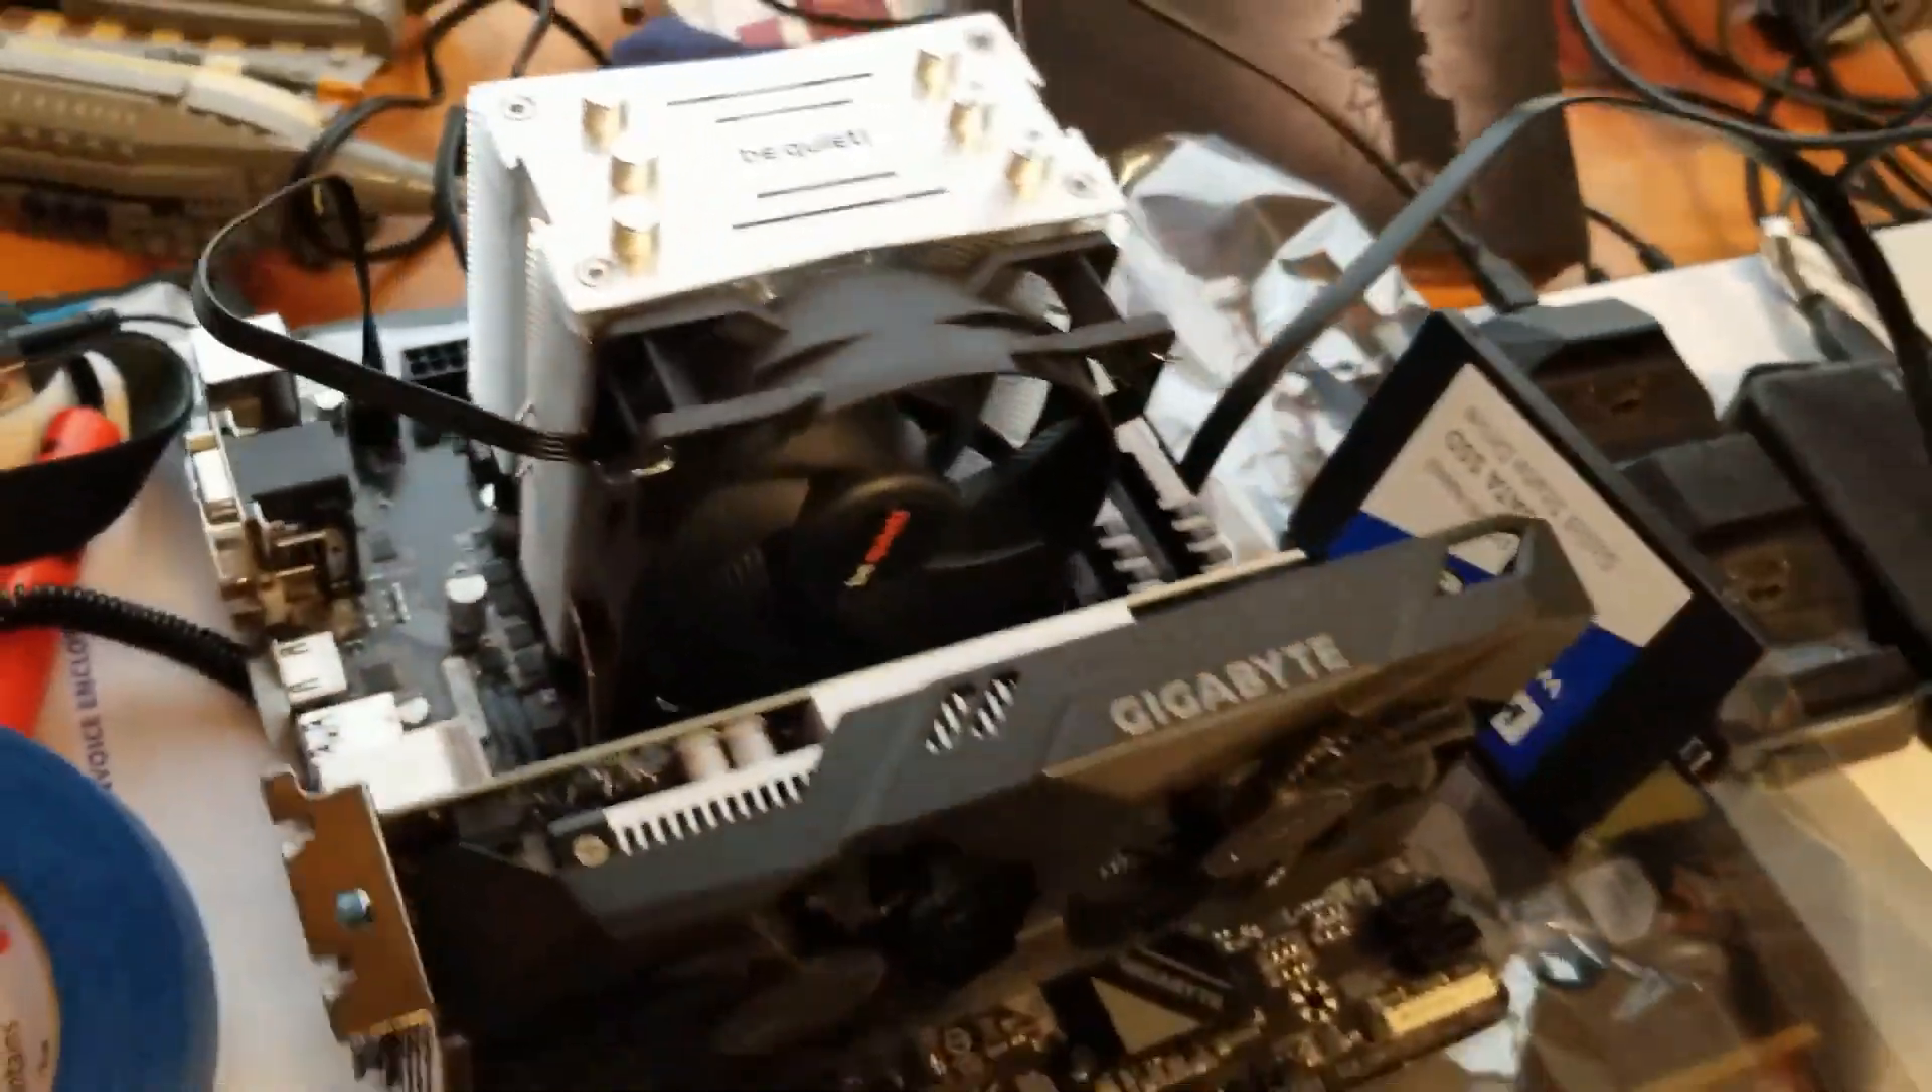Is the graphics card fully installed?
Yes.